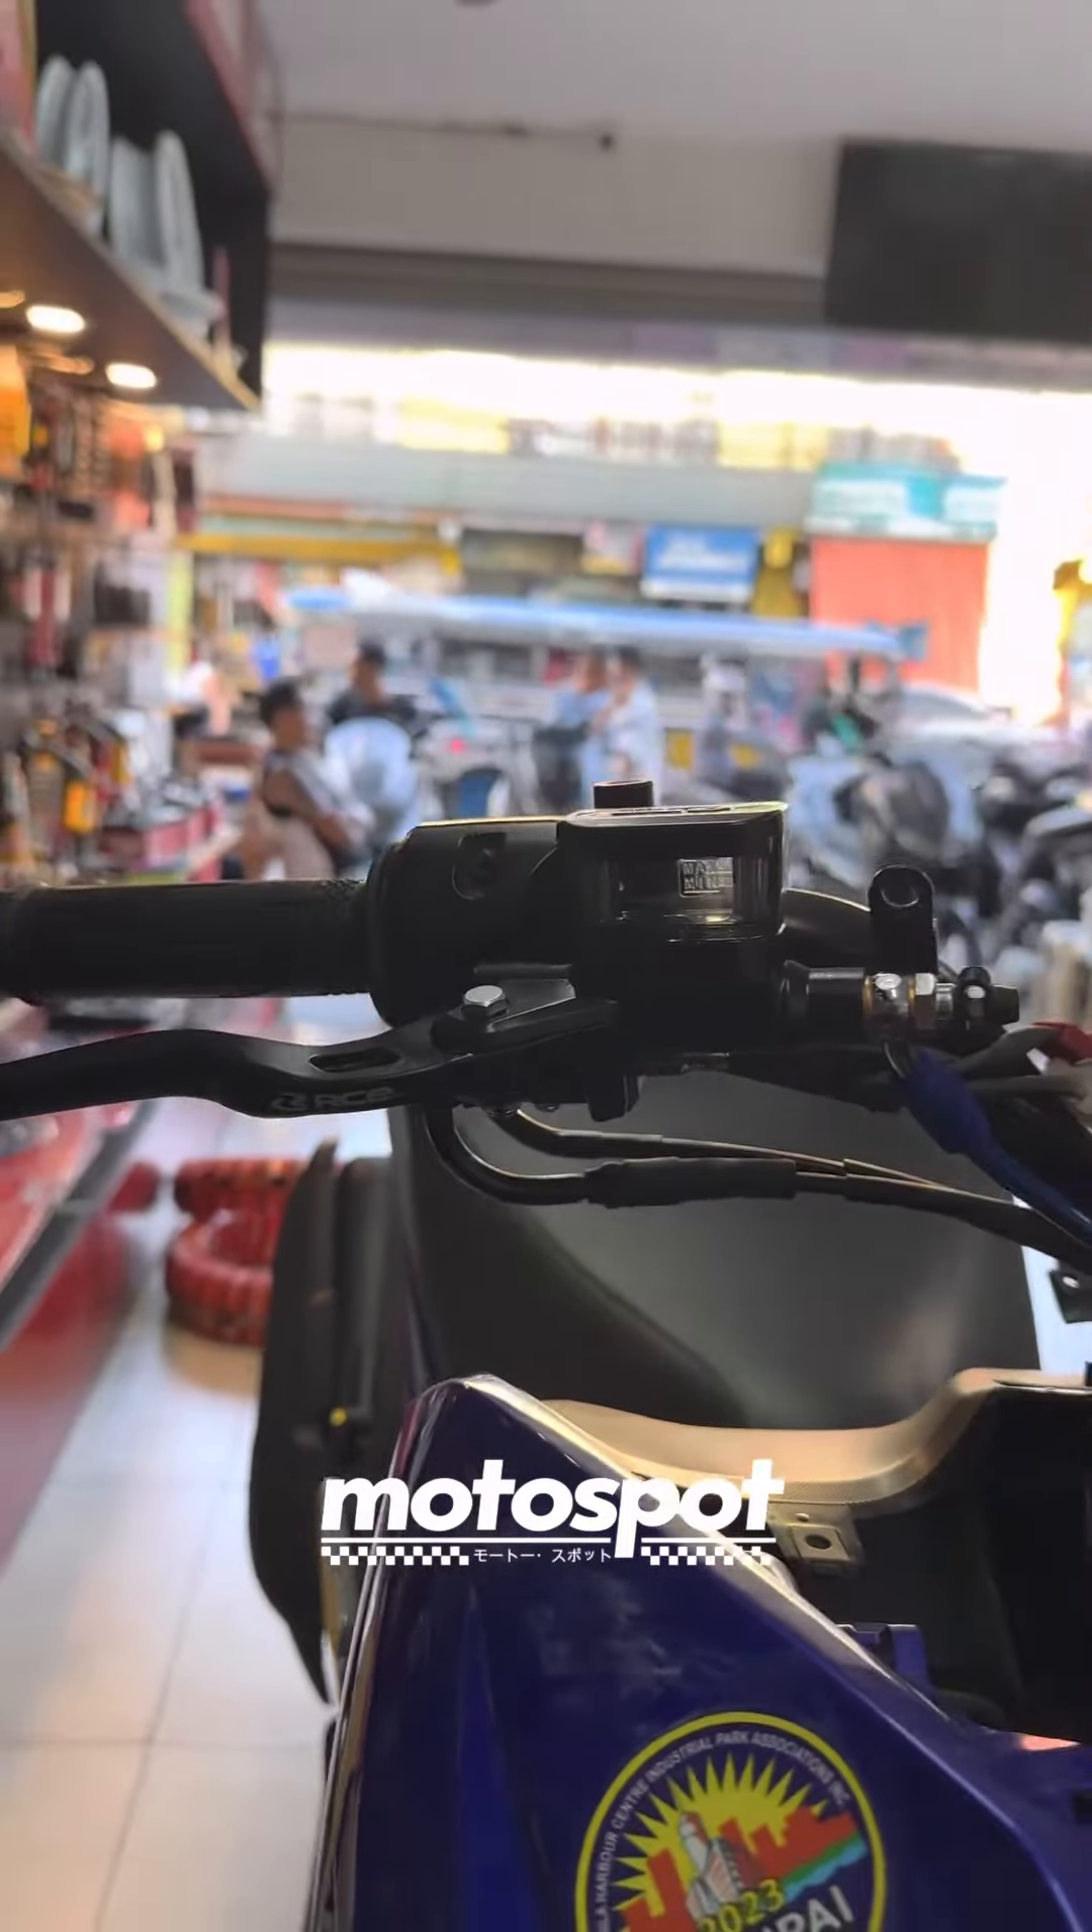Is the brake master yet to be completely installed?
No.